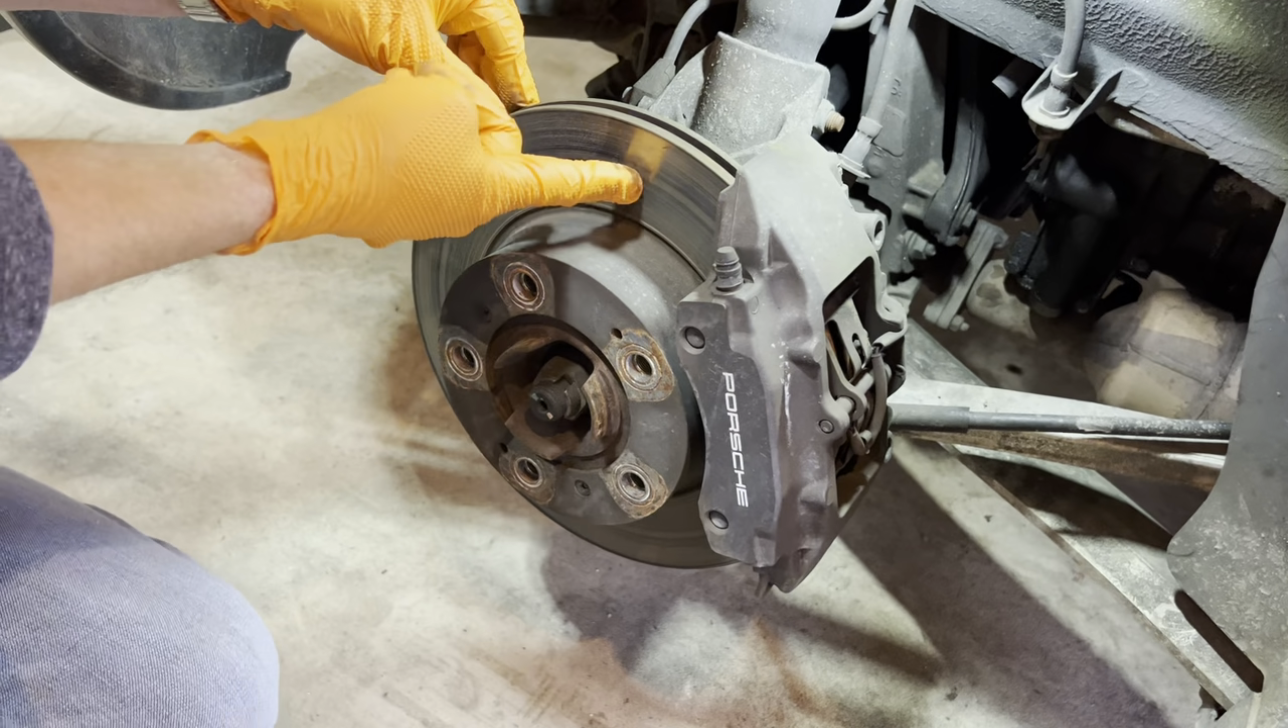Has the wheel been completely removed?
Yes.